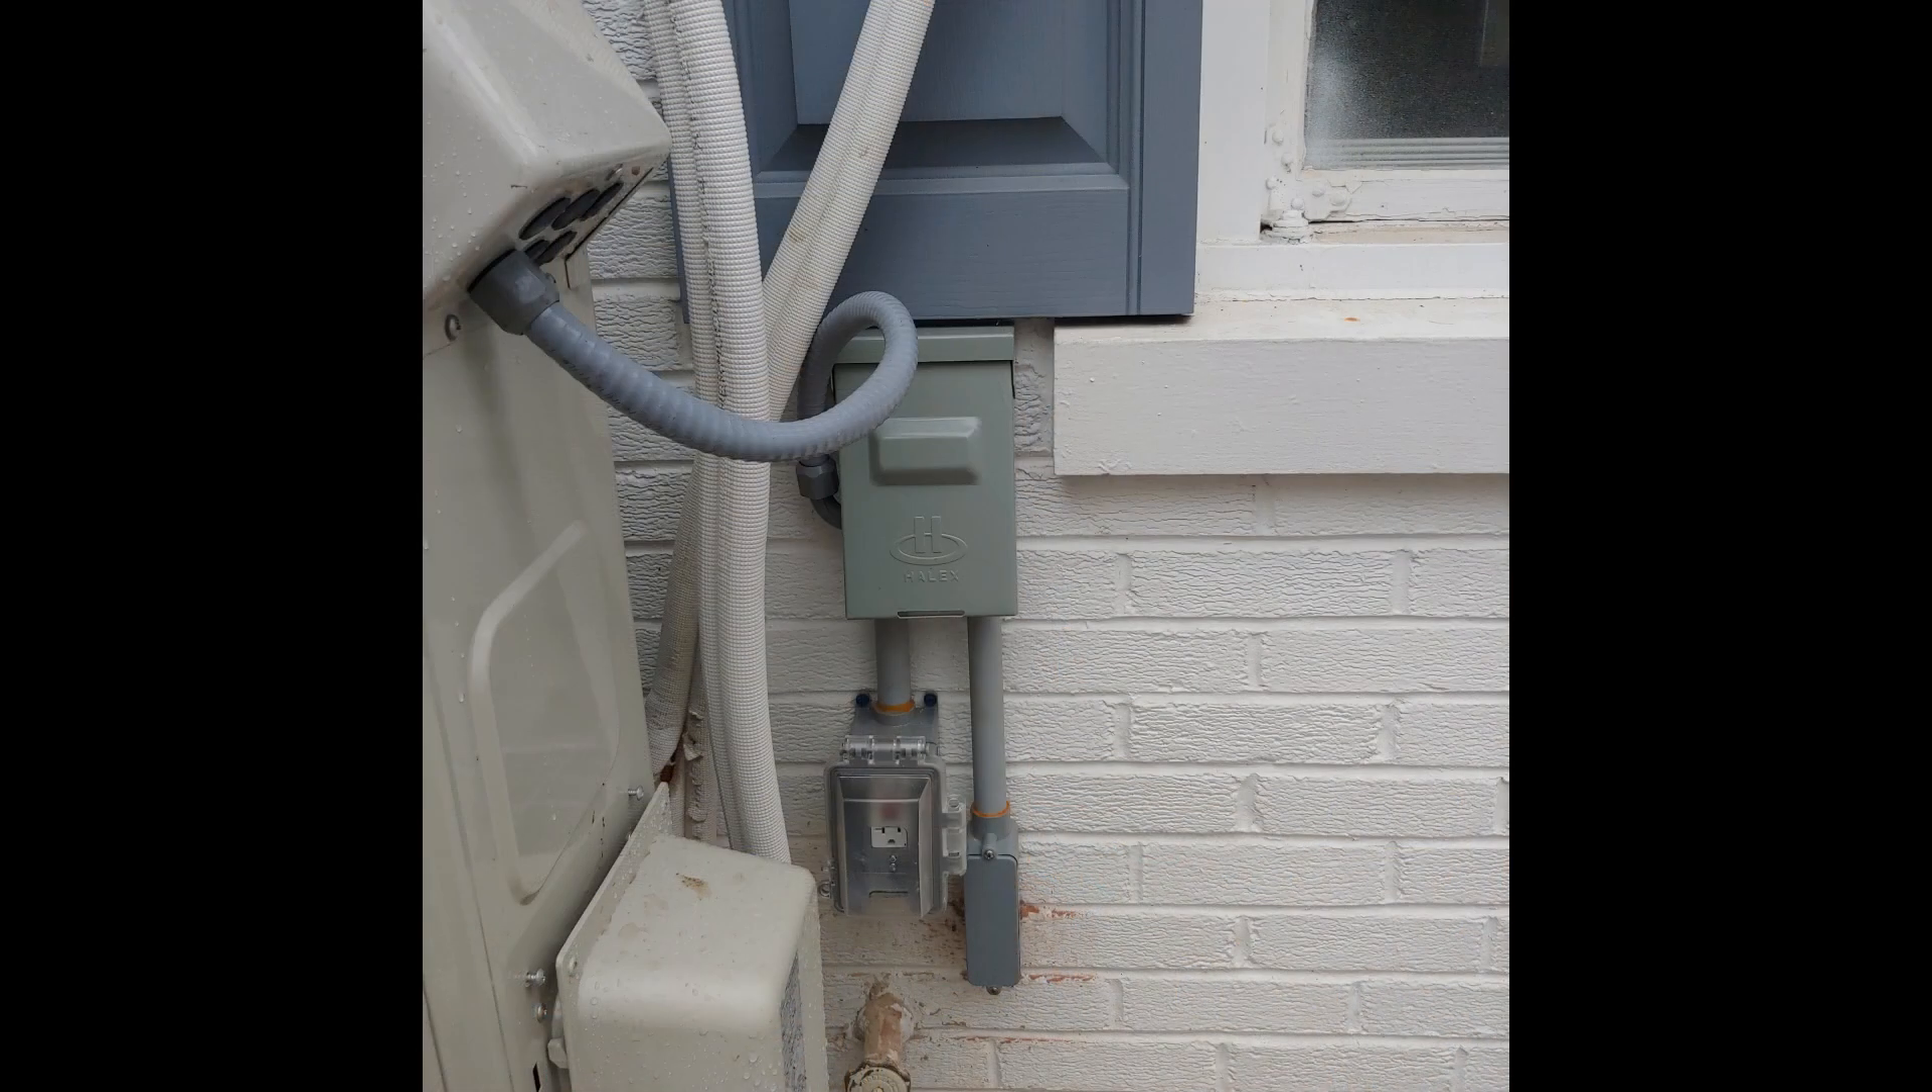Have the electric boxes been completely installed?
Yes.